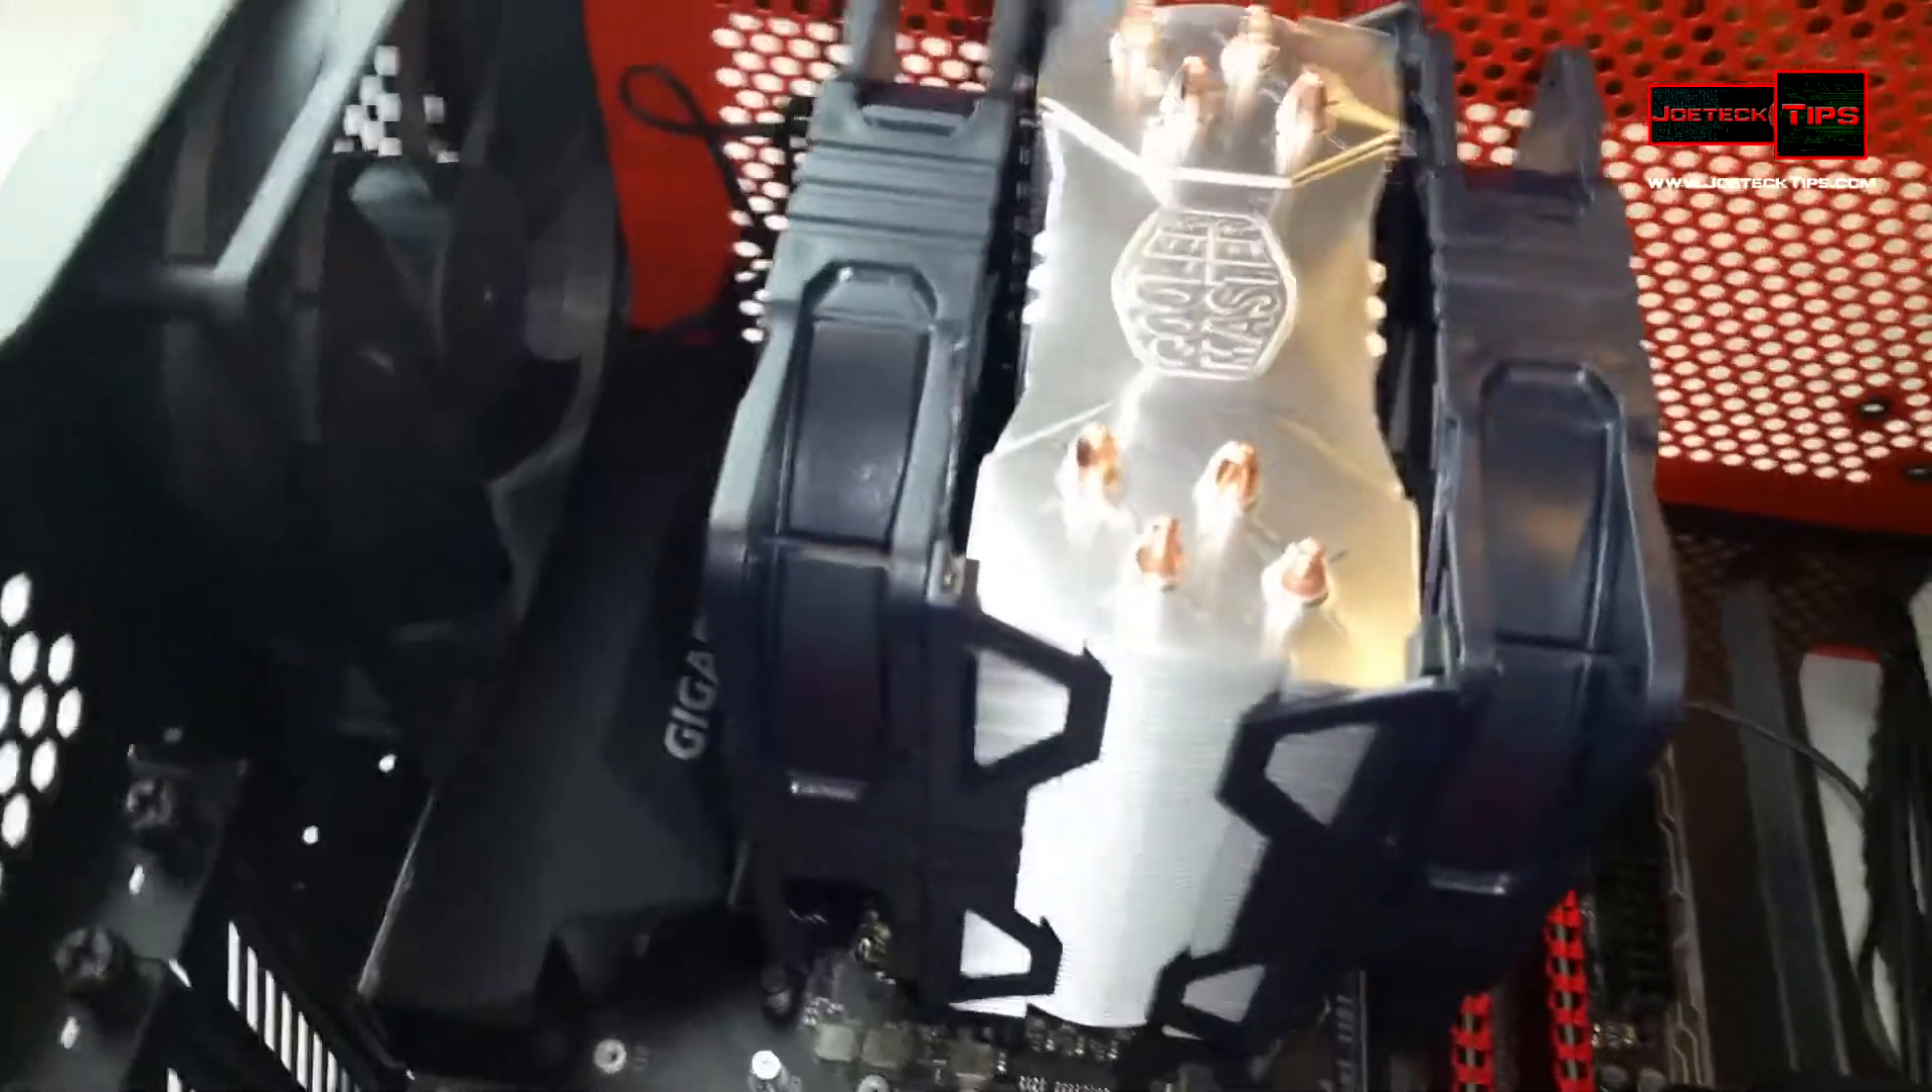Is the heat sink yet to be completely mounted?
No.